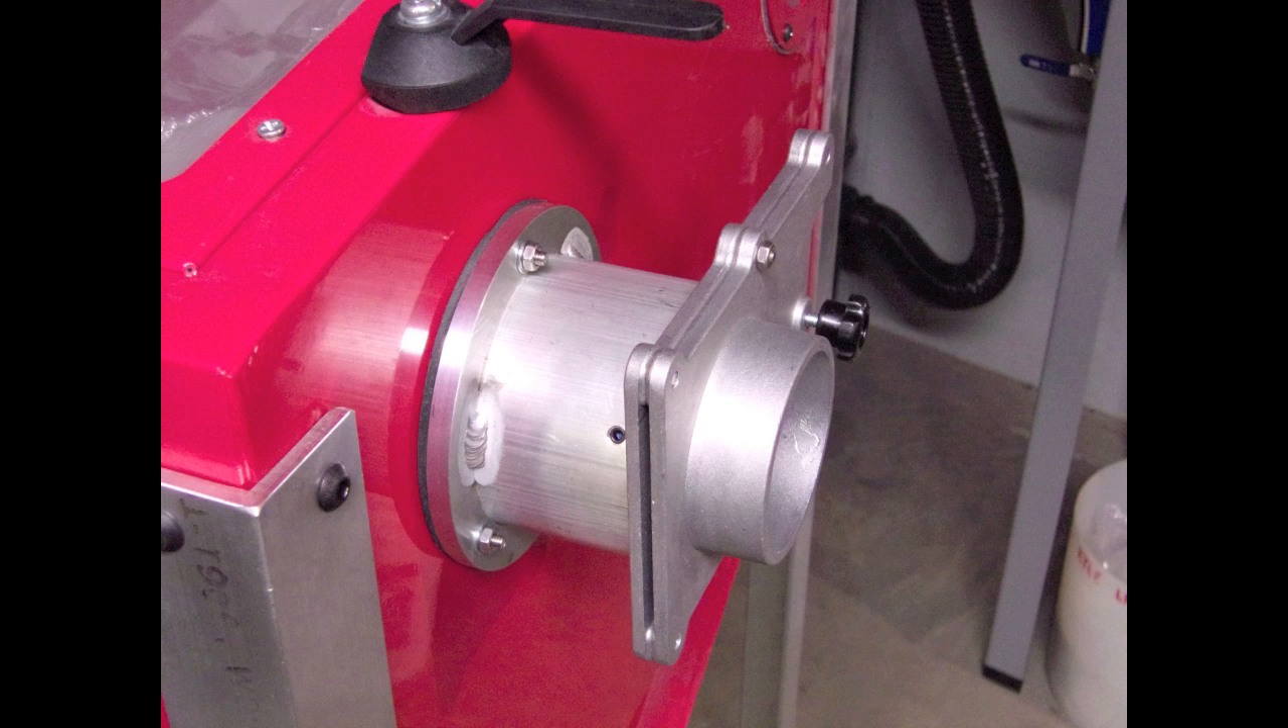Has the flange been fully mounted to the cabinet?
Yes.